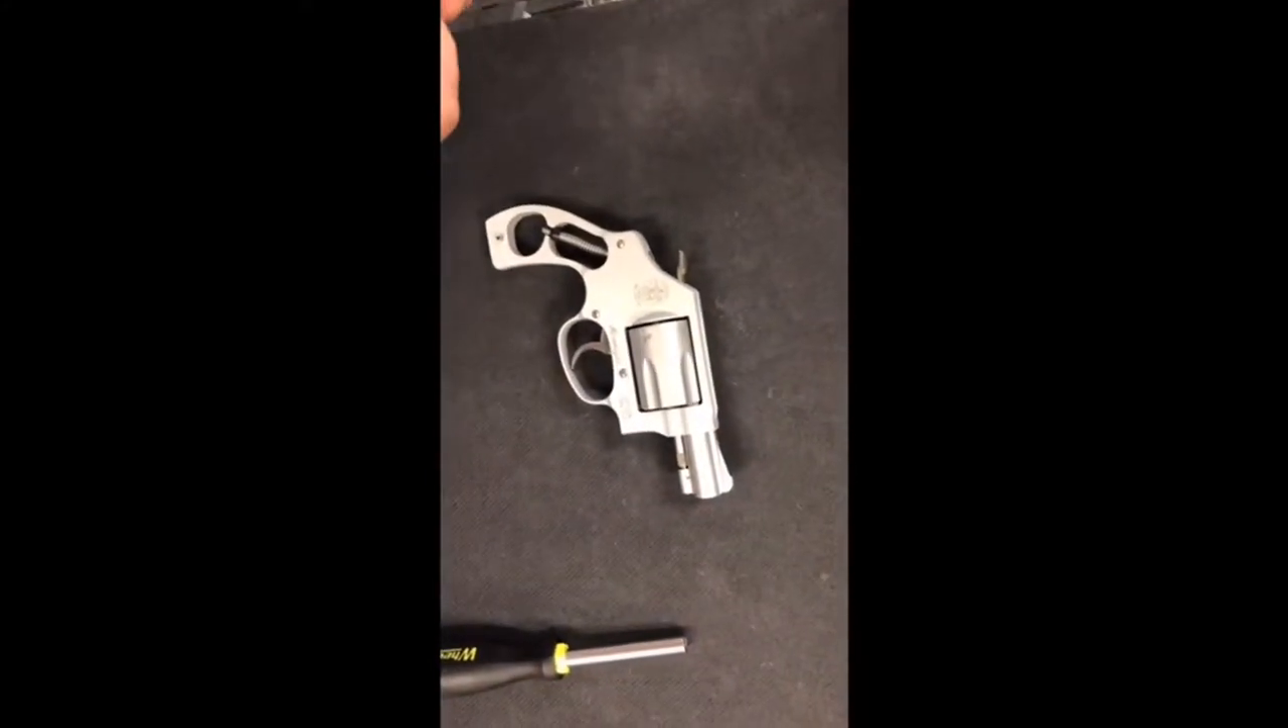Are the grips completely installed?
No.